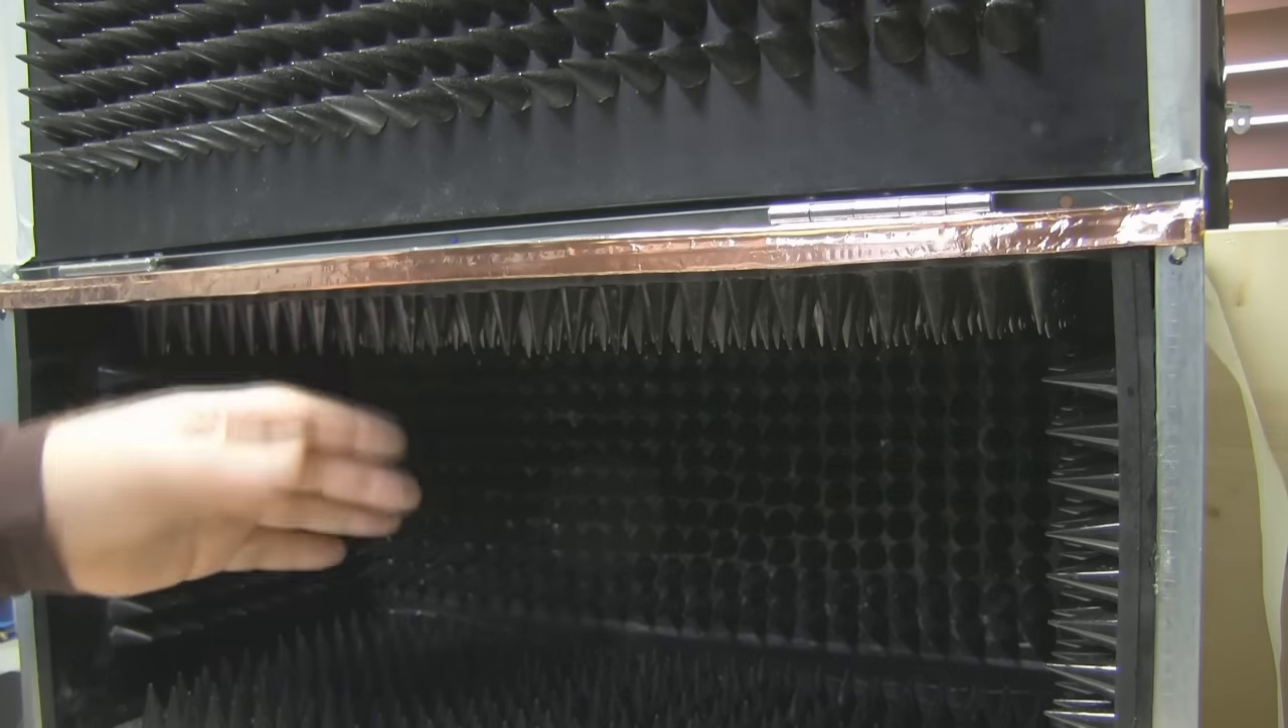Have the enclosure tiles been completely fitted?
Yes.